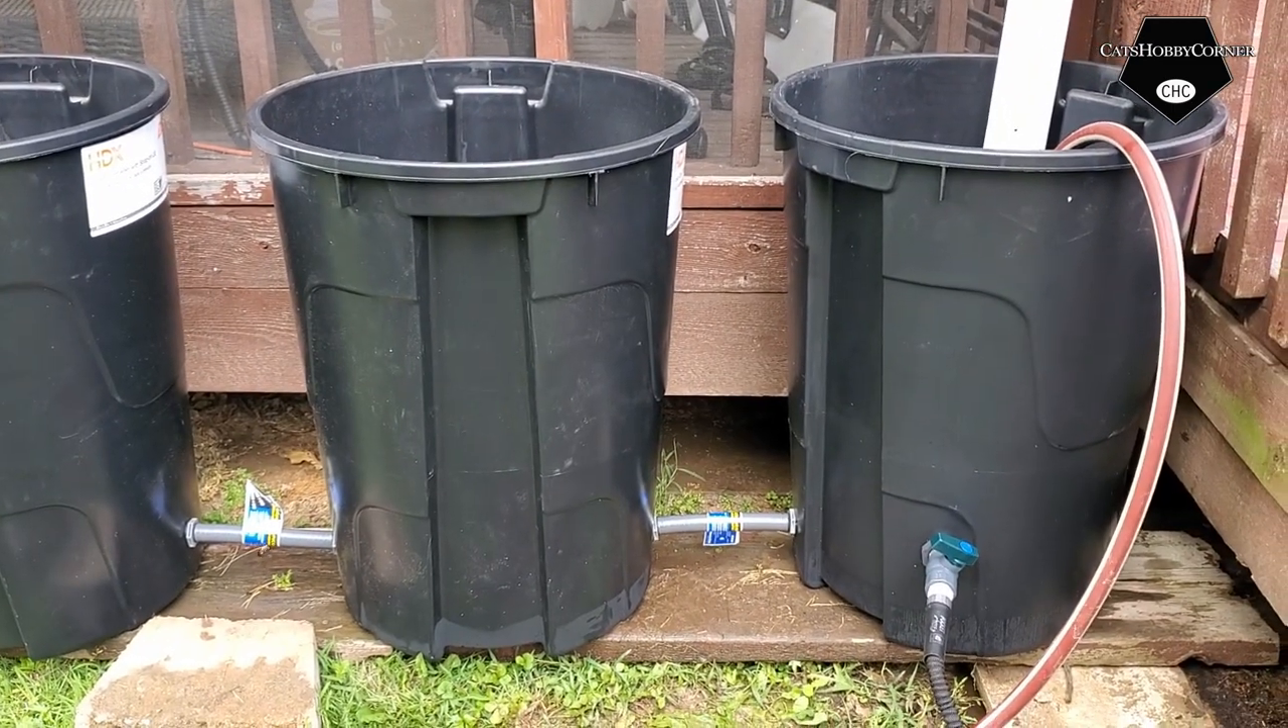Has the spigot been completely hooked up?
Yes.